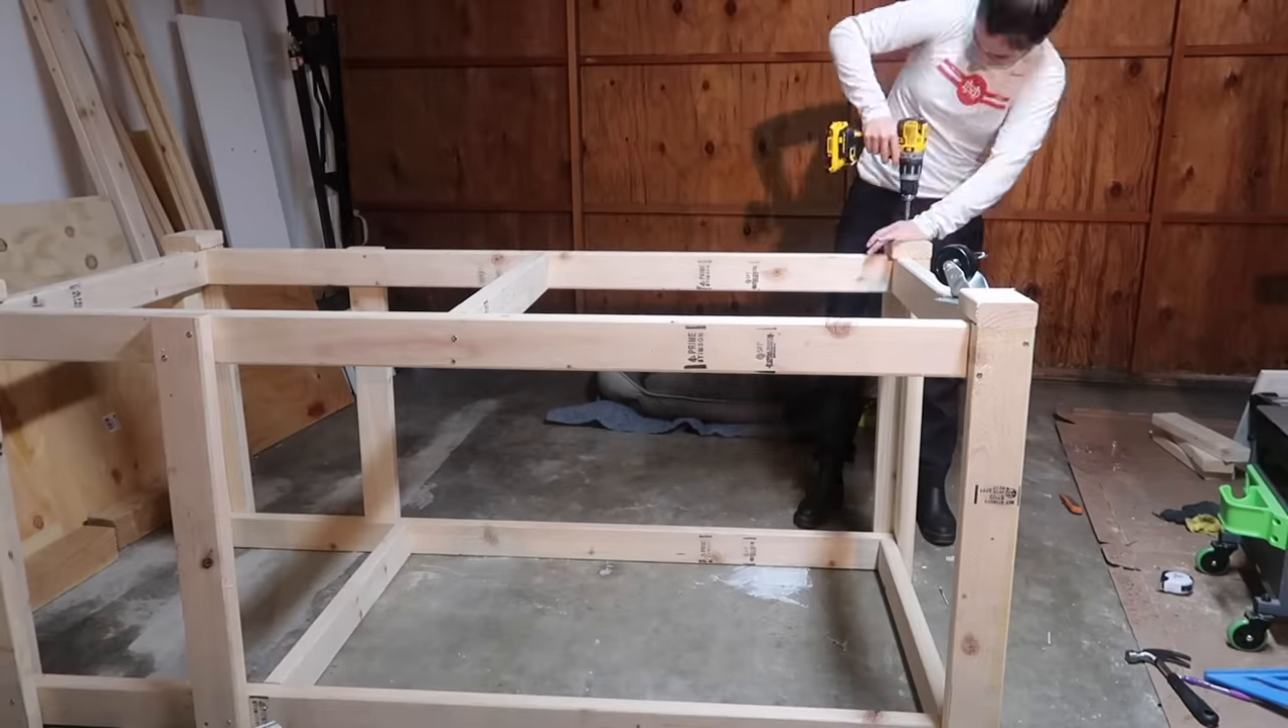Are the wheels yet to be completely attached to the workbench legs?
Yes.